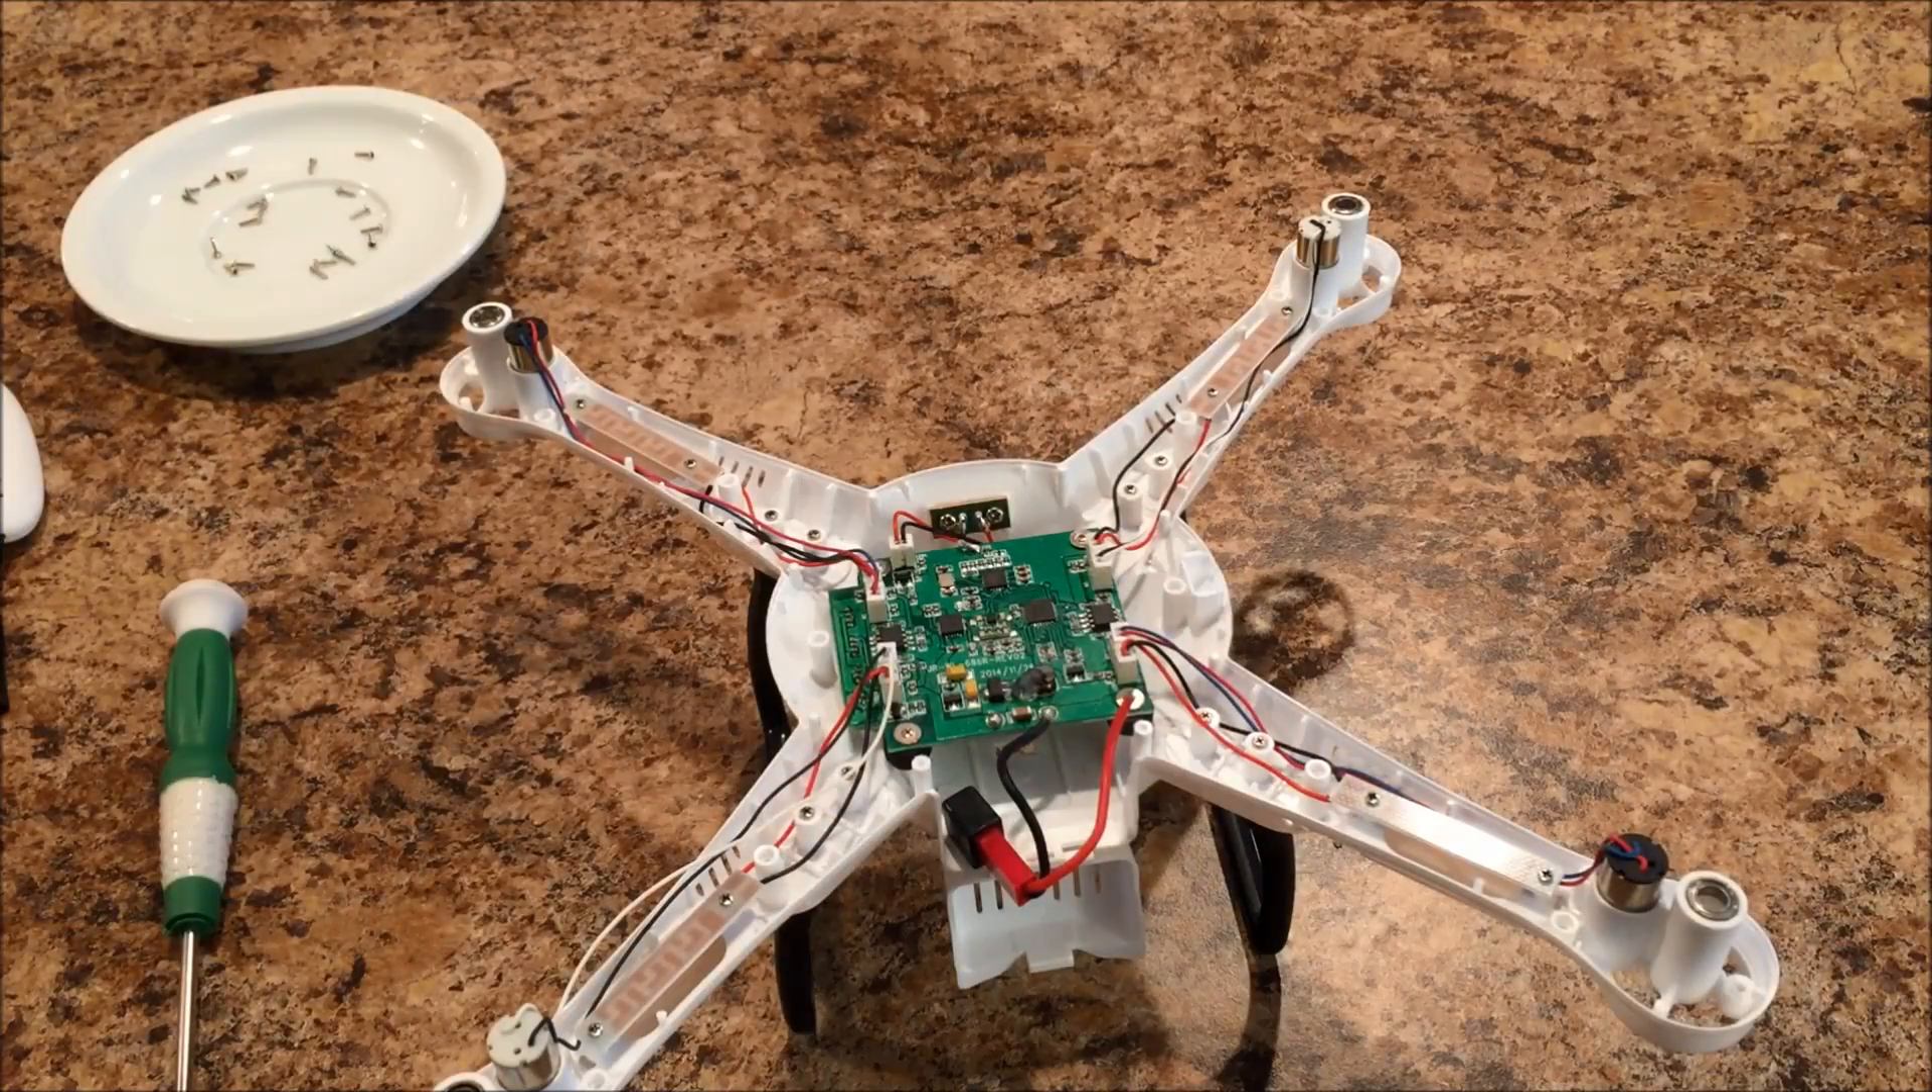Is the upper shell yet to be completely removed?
No.